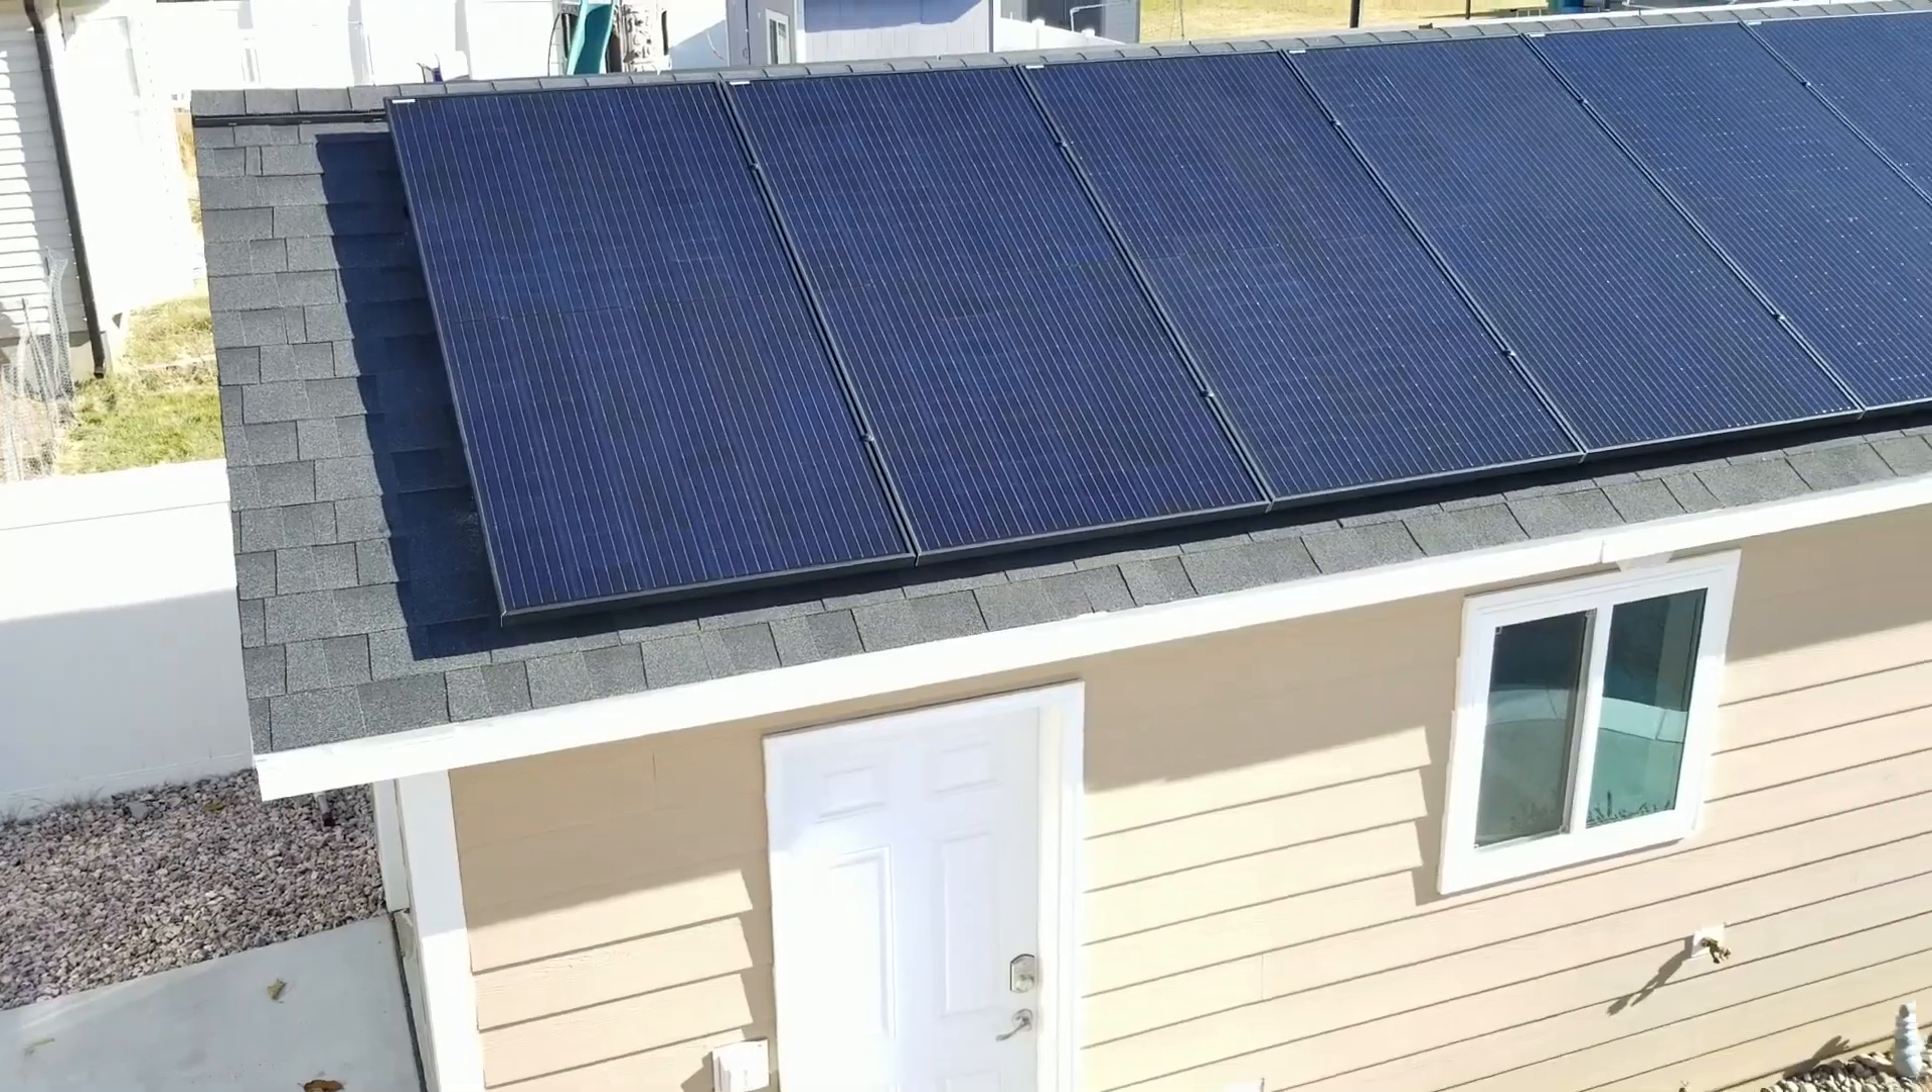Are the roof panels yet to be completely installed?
No.